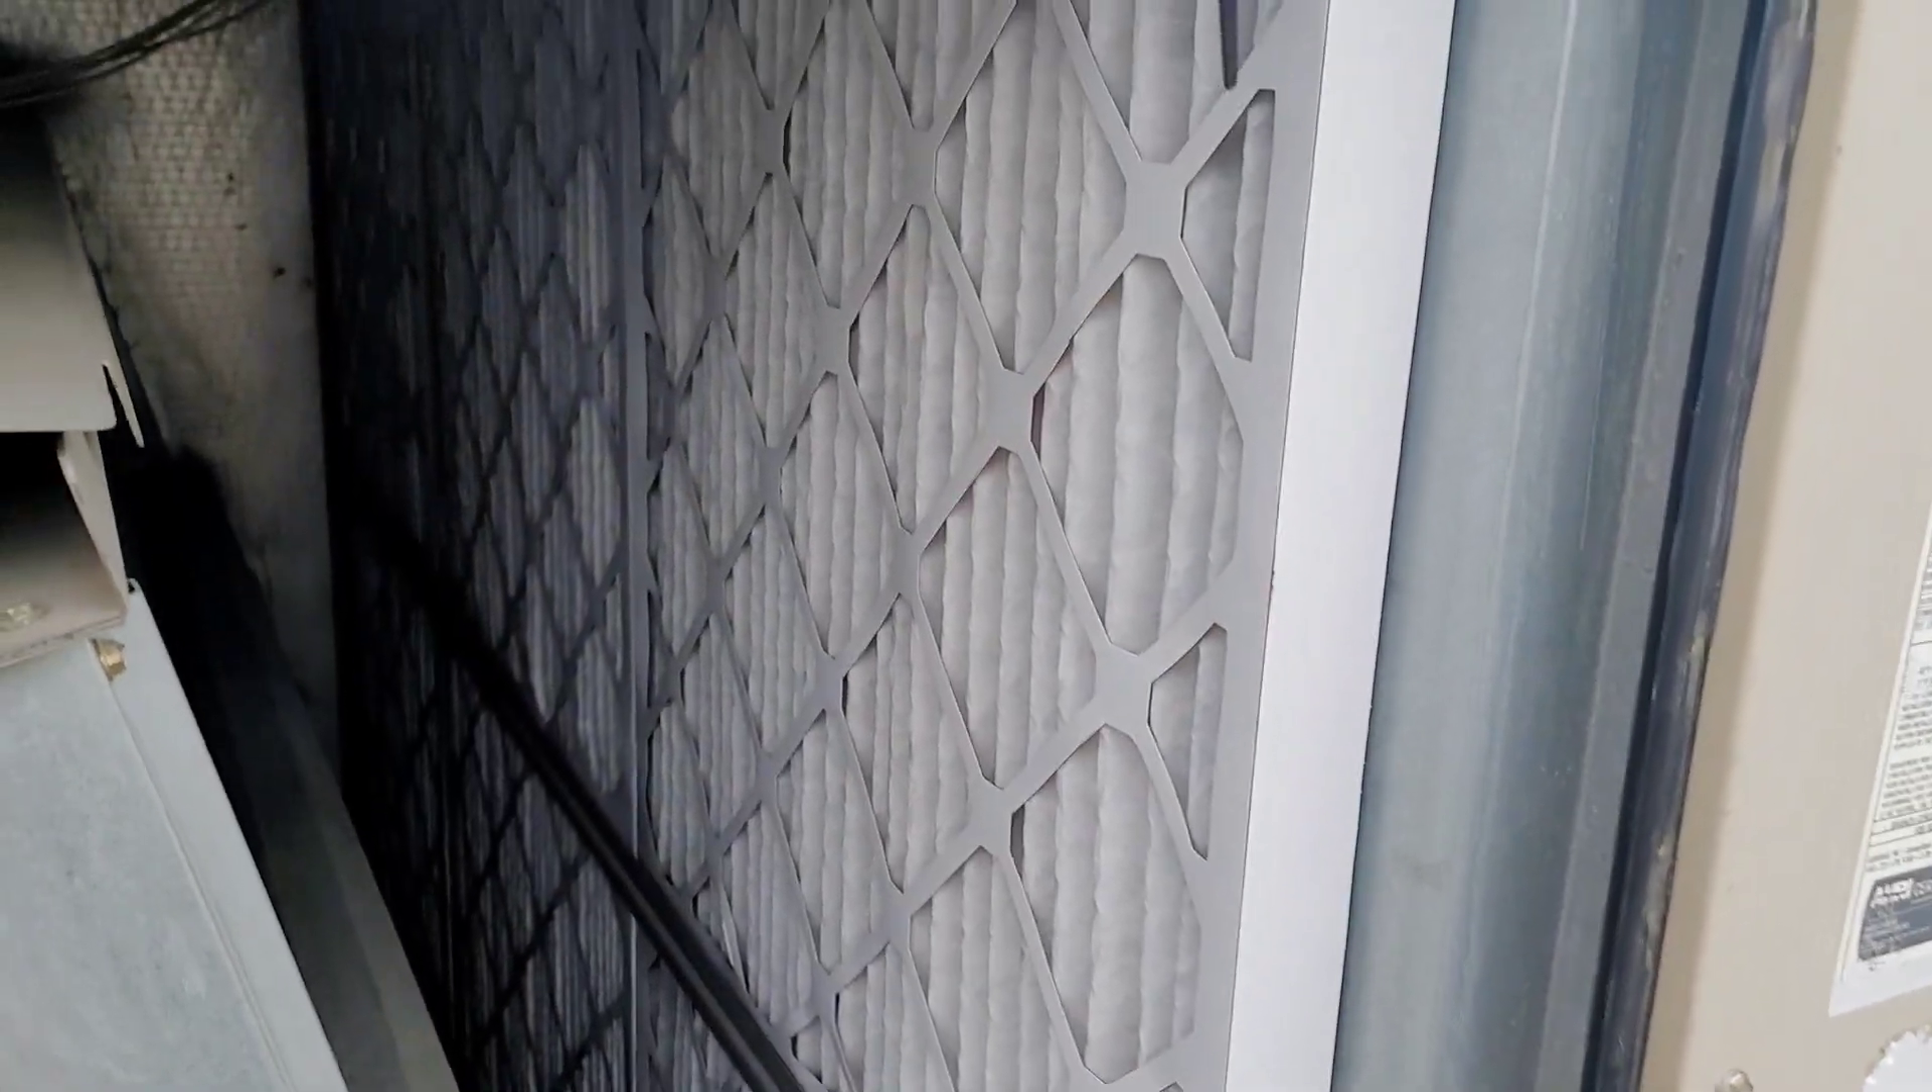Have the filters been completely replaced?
Yes.